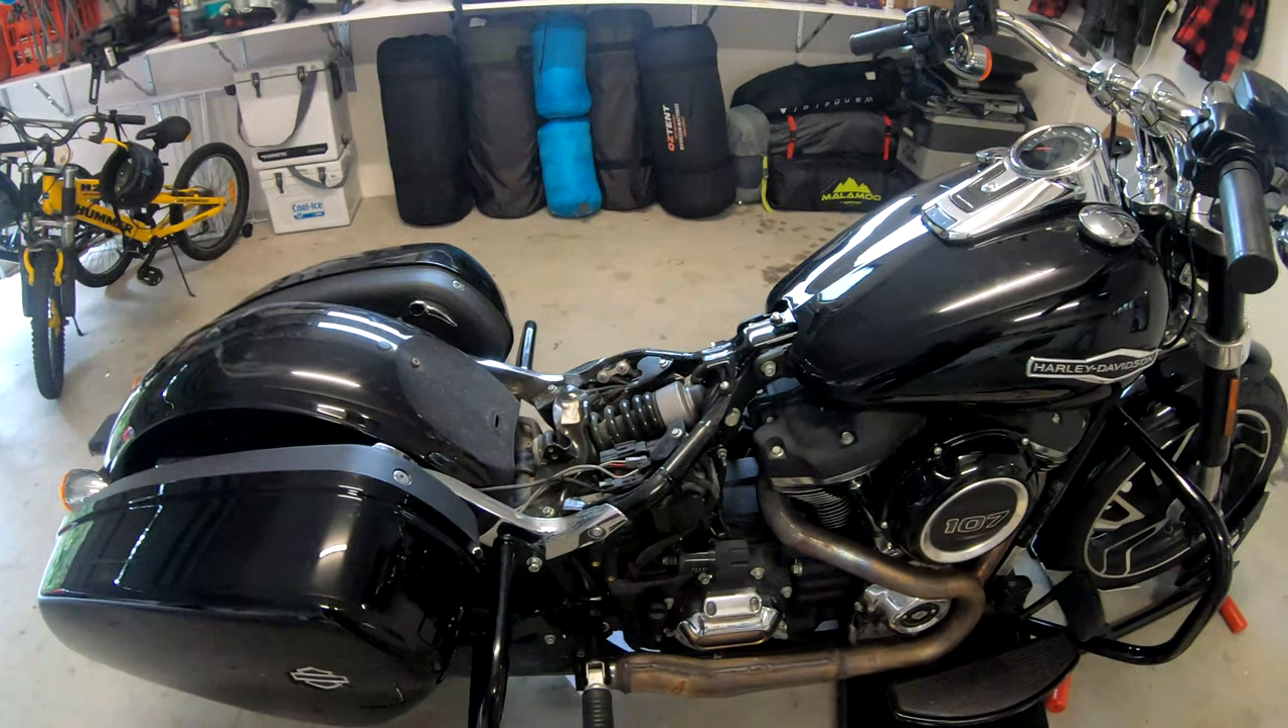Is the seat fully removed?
Yes.